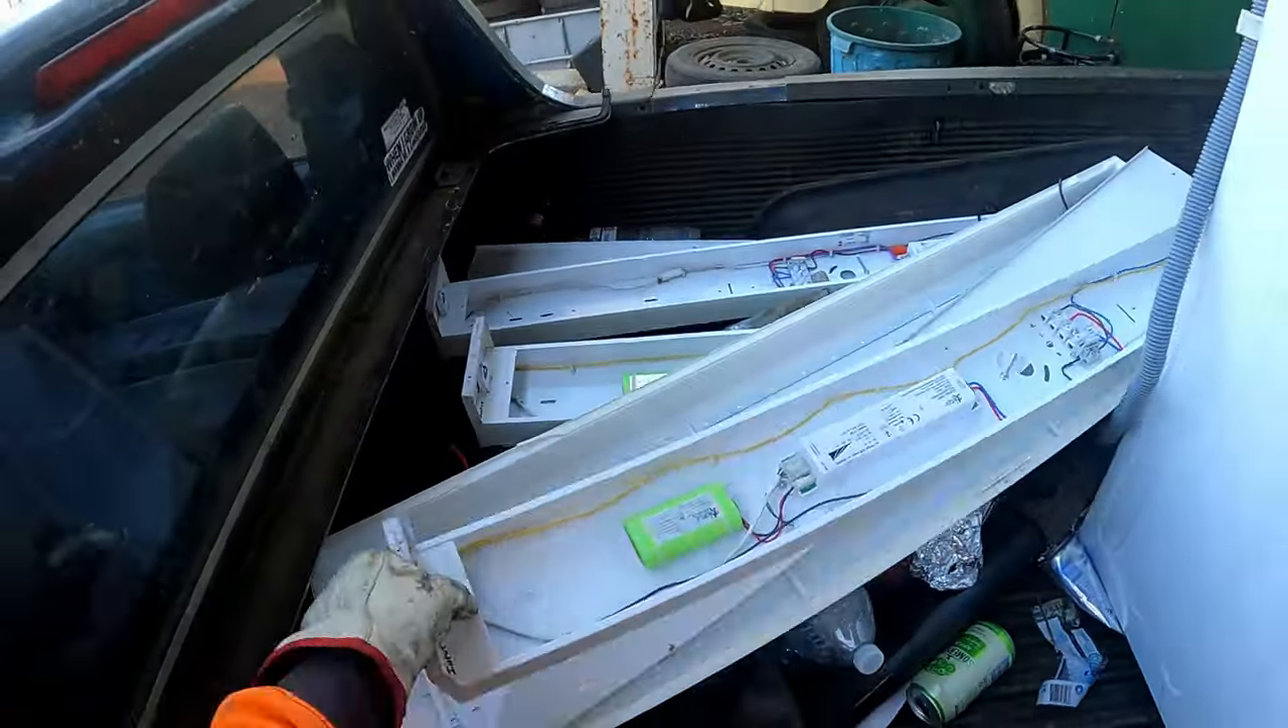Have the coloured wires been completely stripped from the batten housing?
No.